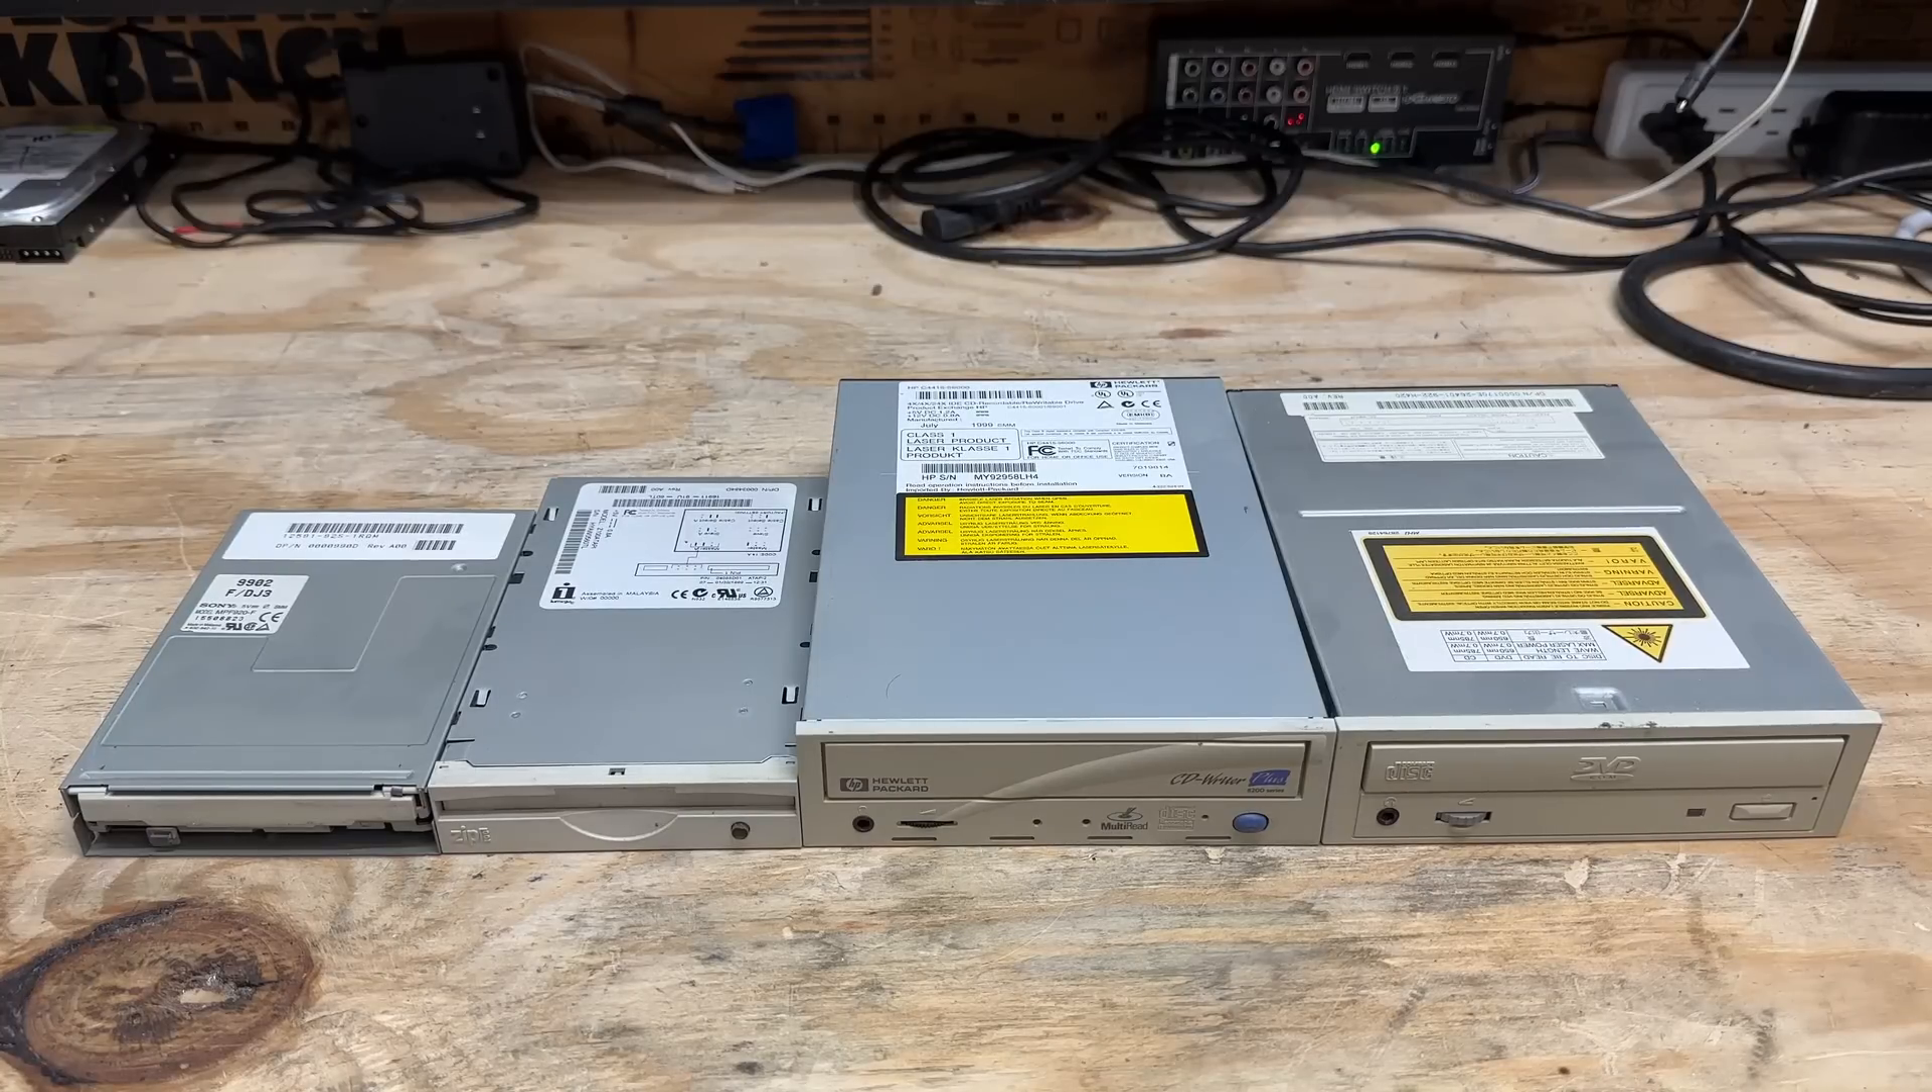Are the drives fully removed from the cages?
Yes.